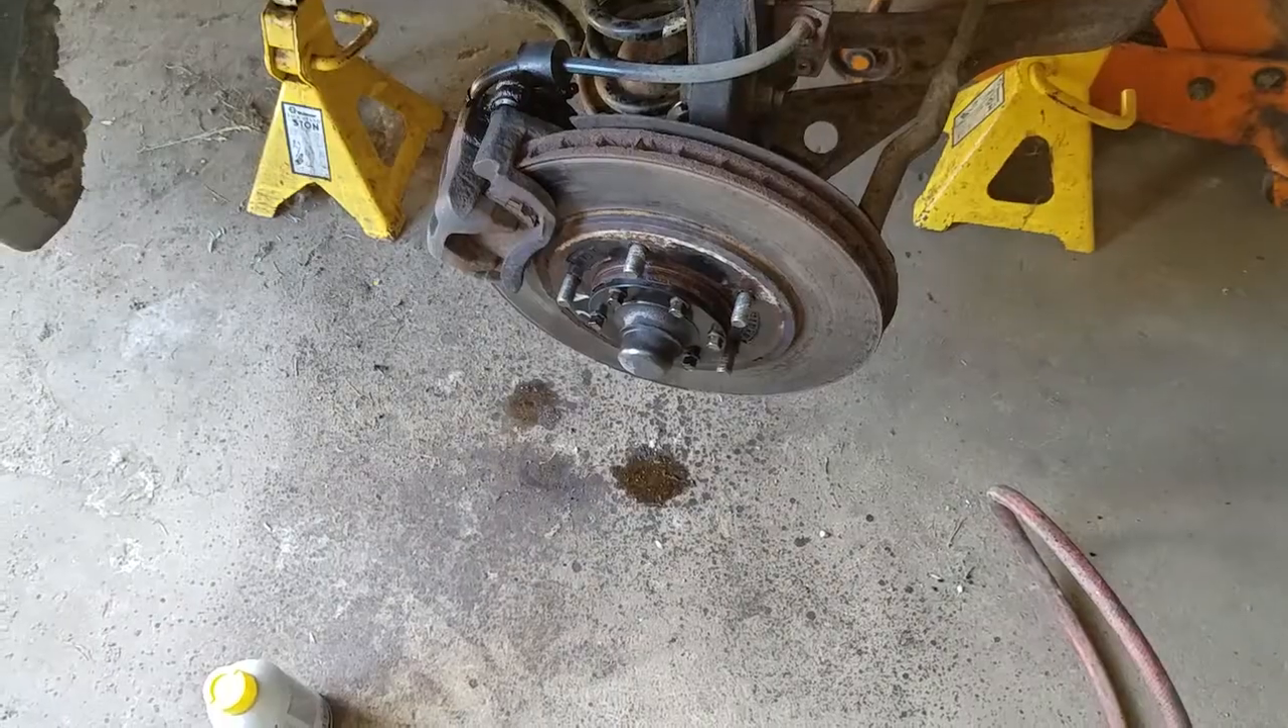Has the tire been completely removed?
Yes.